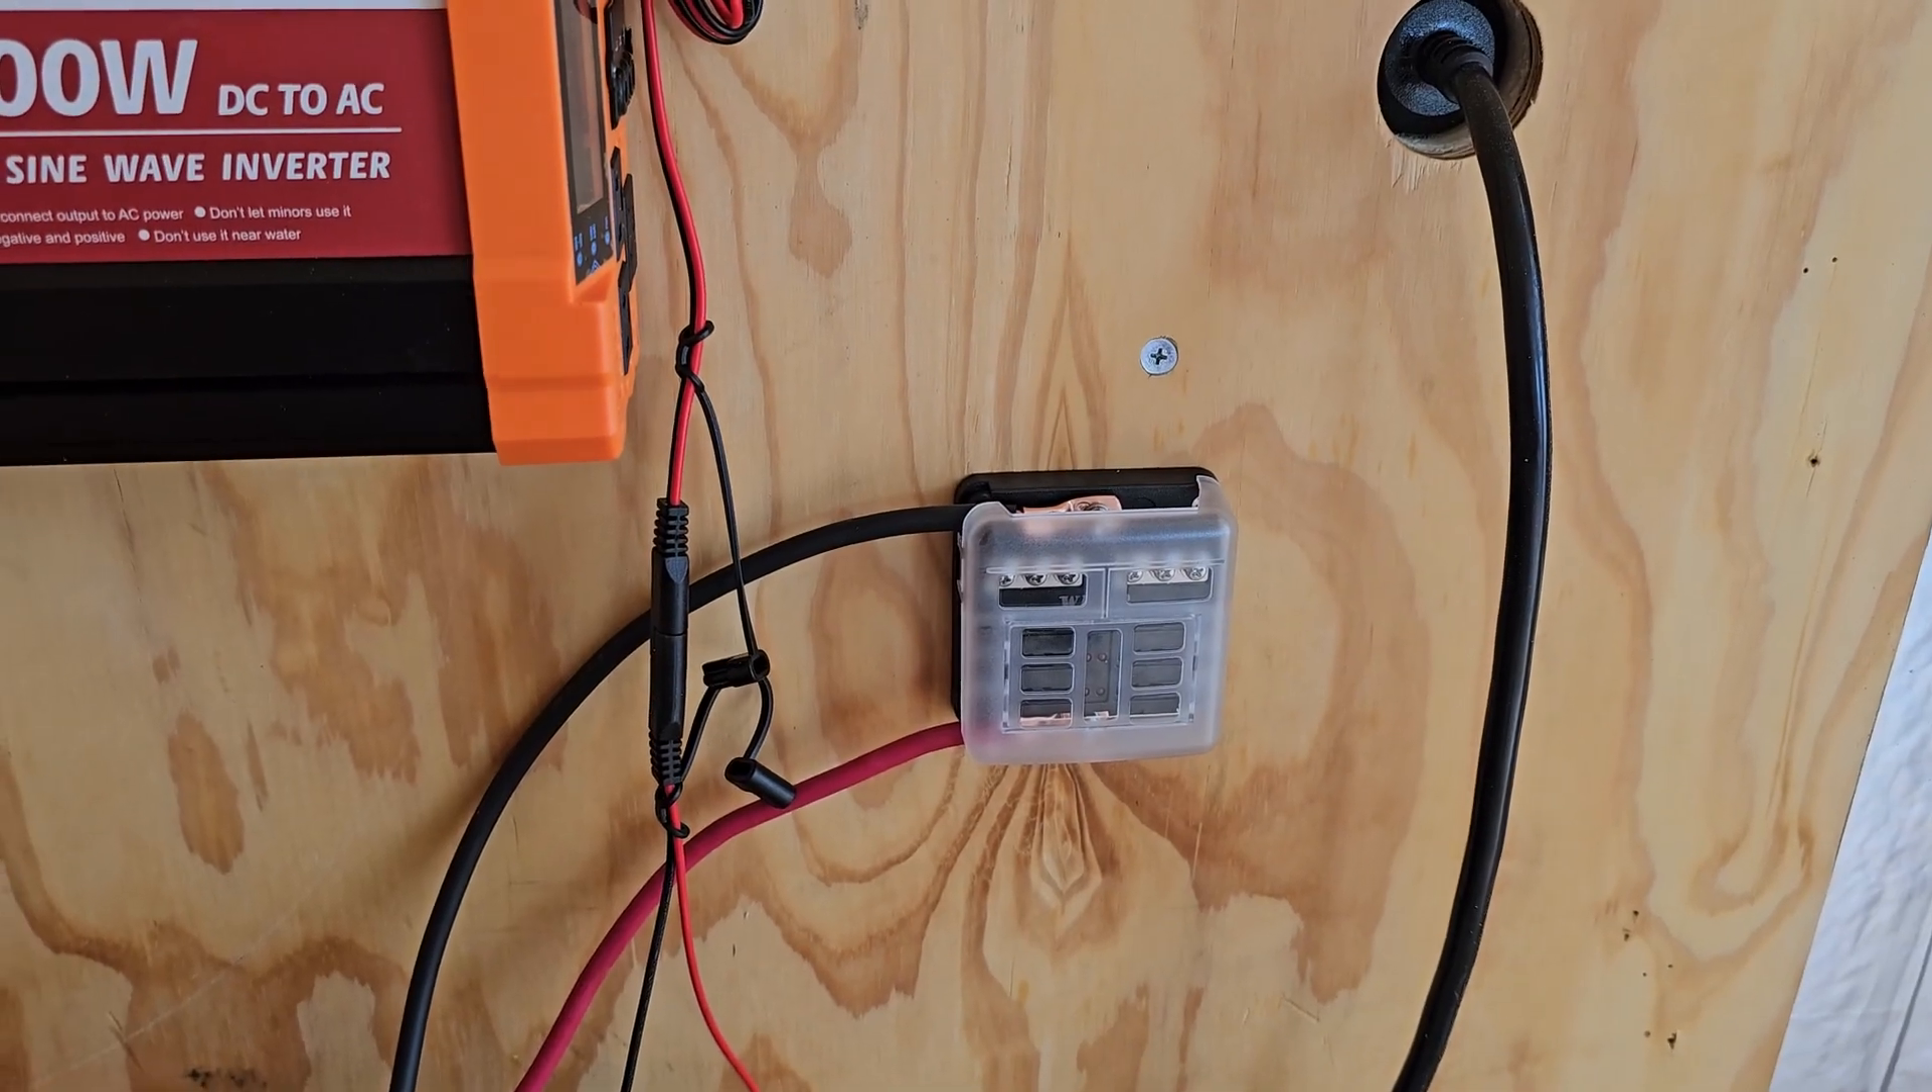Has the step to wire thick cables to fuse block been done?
Yes.